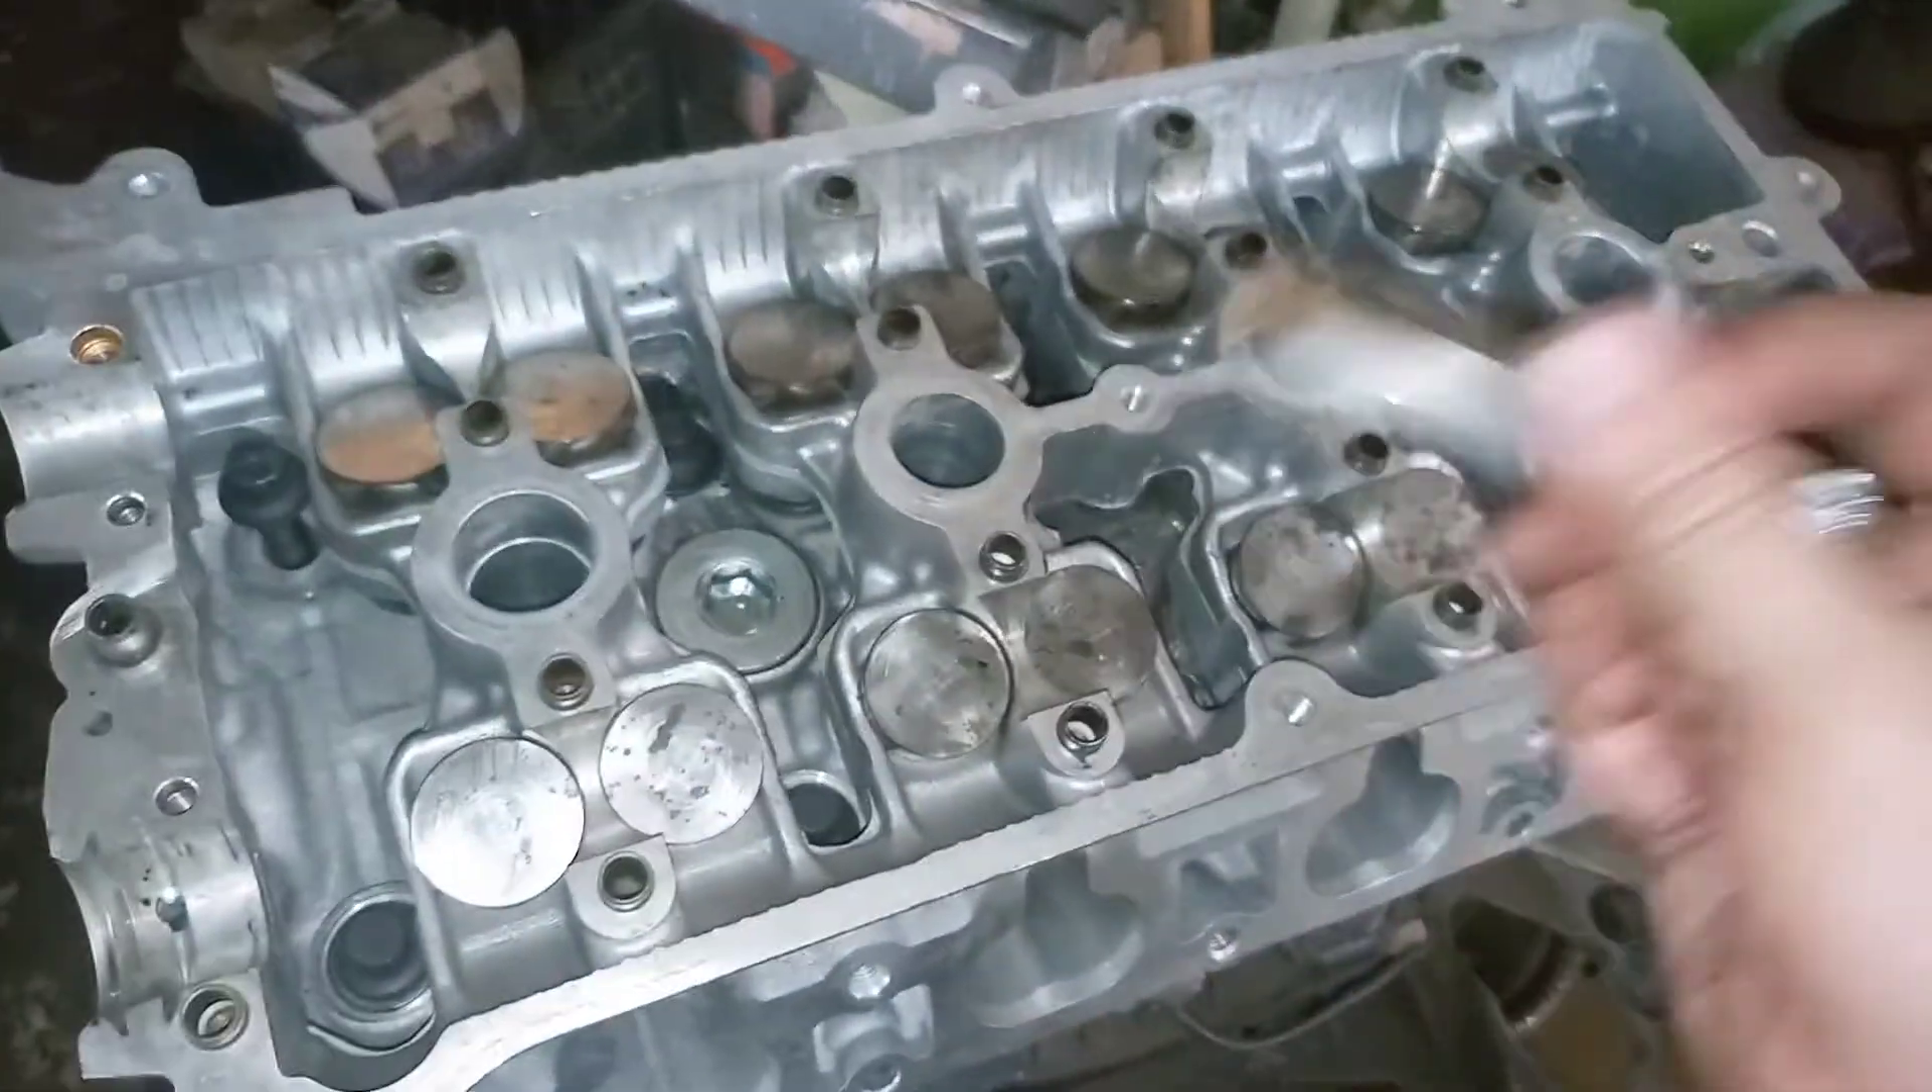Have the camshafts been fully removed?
Yes.